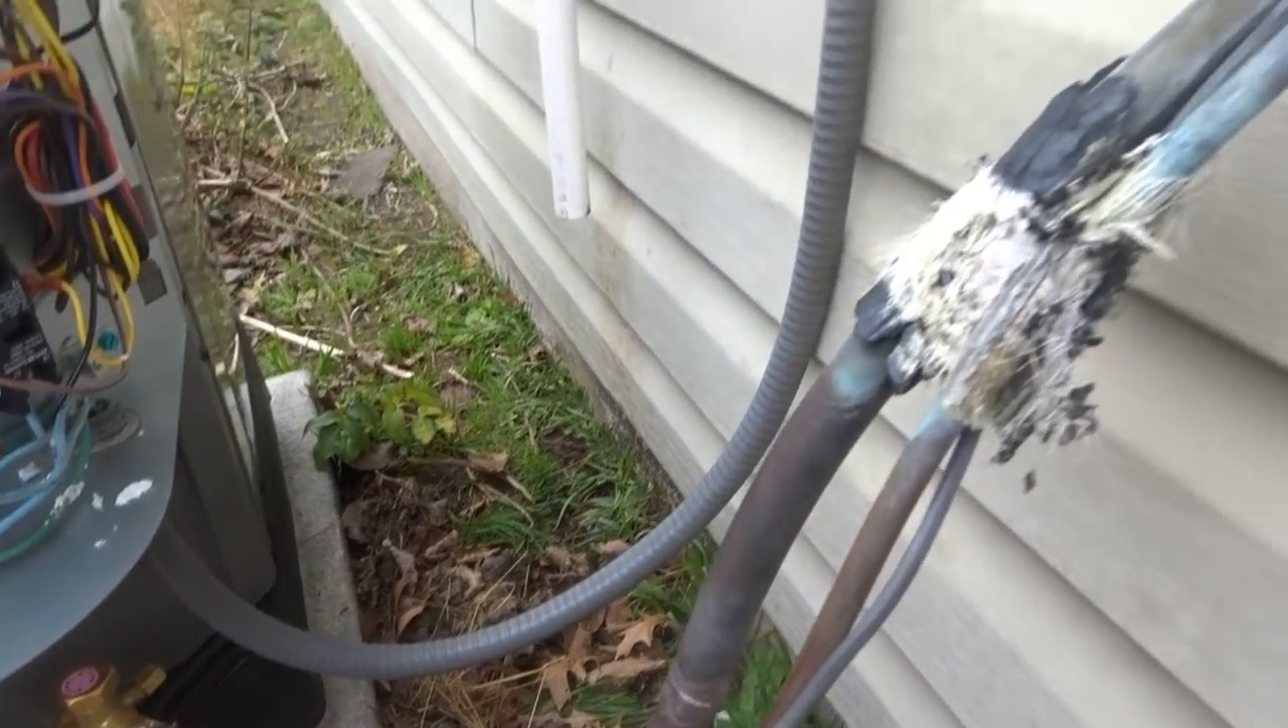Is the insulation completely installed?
No.